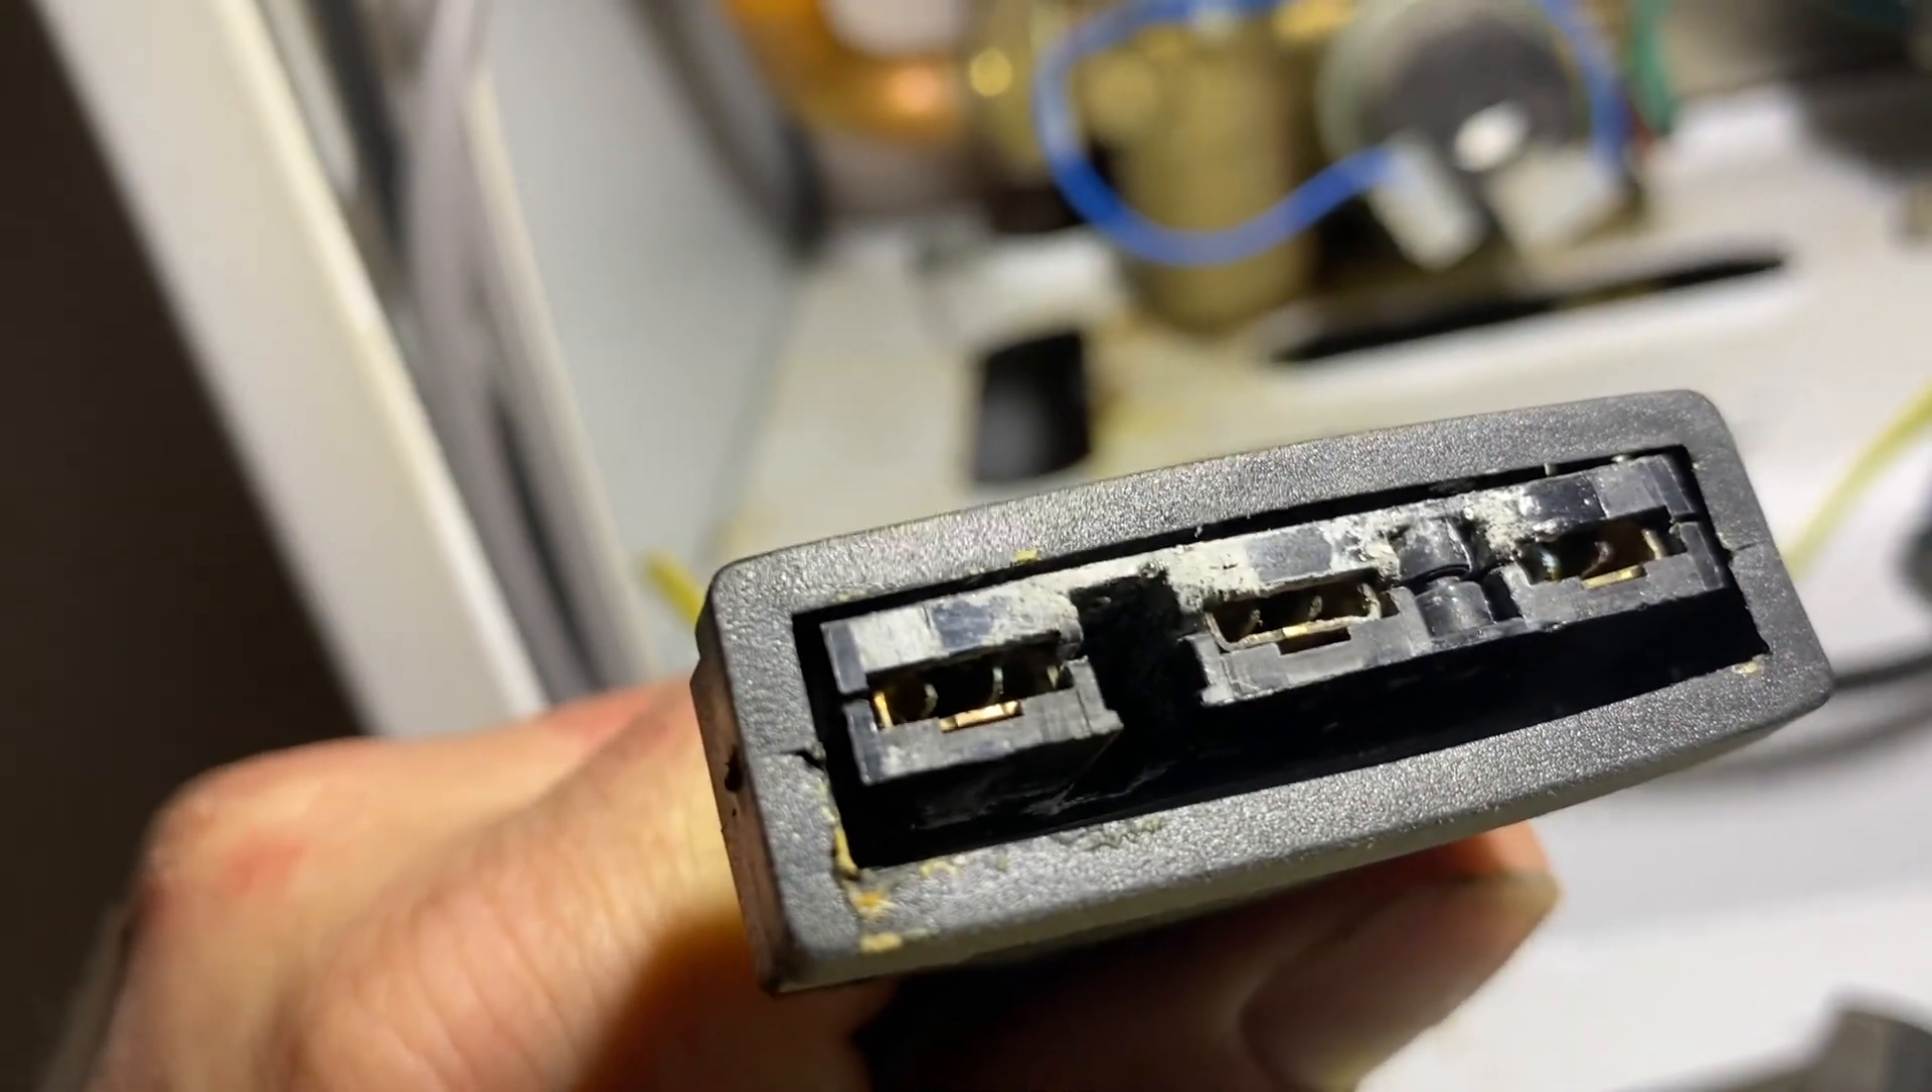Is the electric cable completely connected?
No.